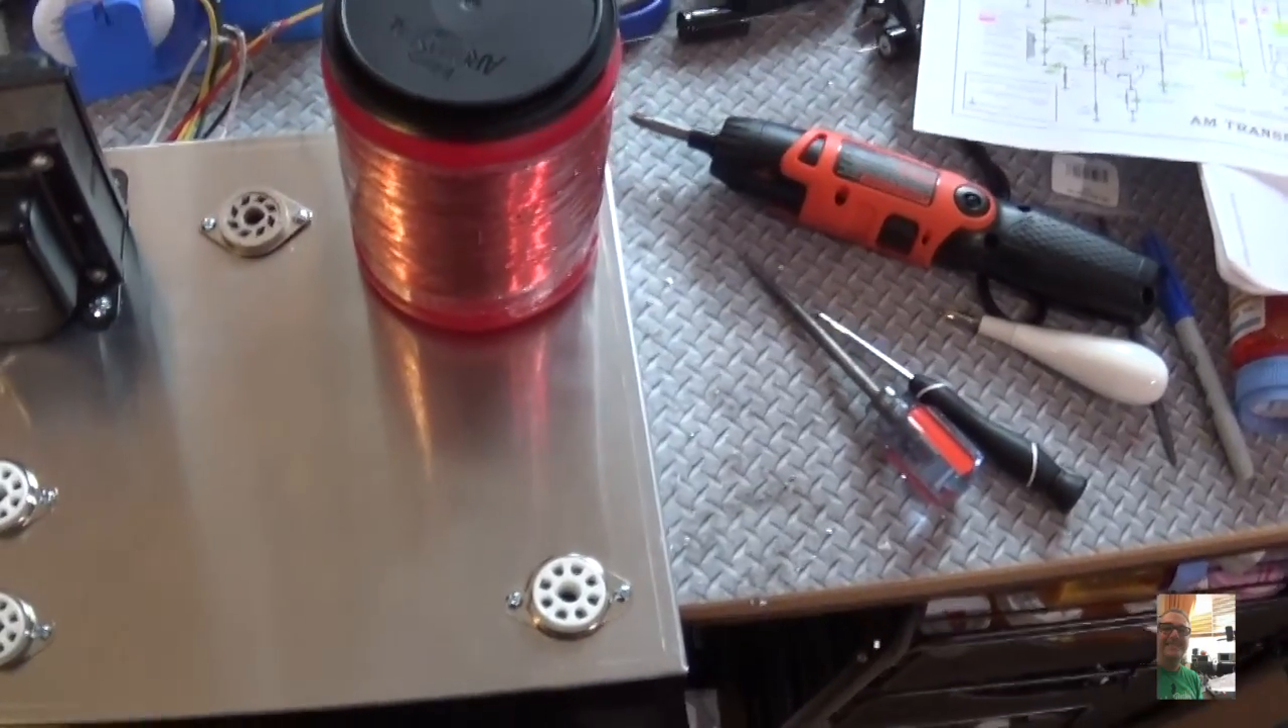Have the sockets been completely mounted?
Yes.